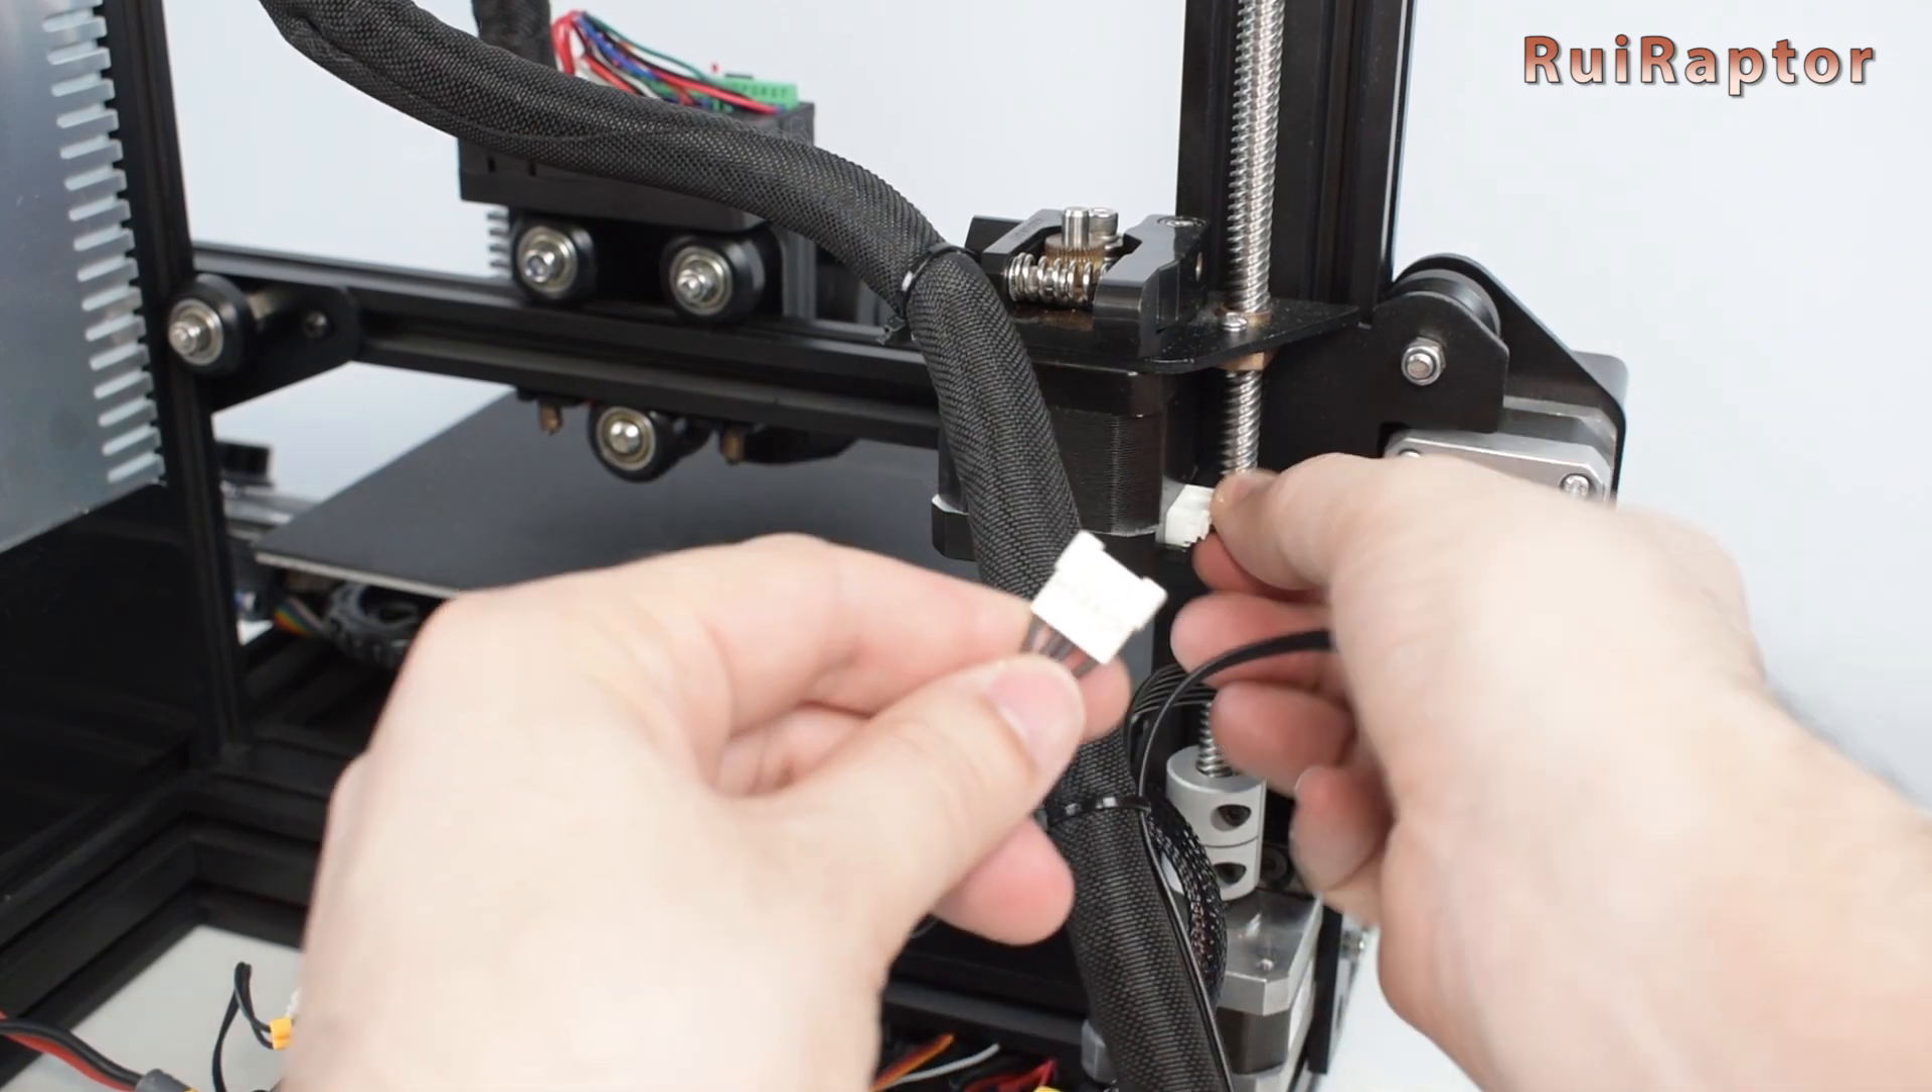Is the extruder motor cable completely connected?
No.